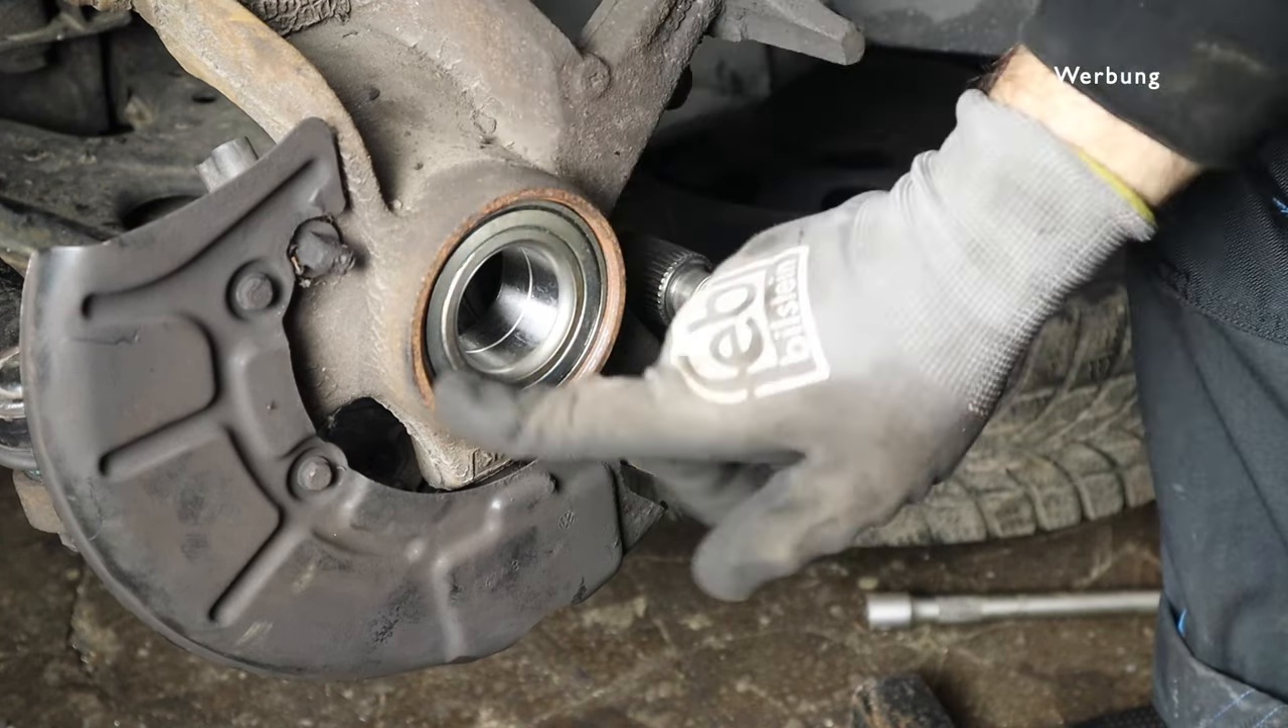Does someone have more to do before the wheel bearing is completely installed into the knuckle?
No.